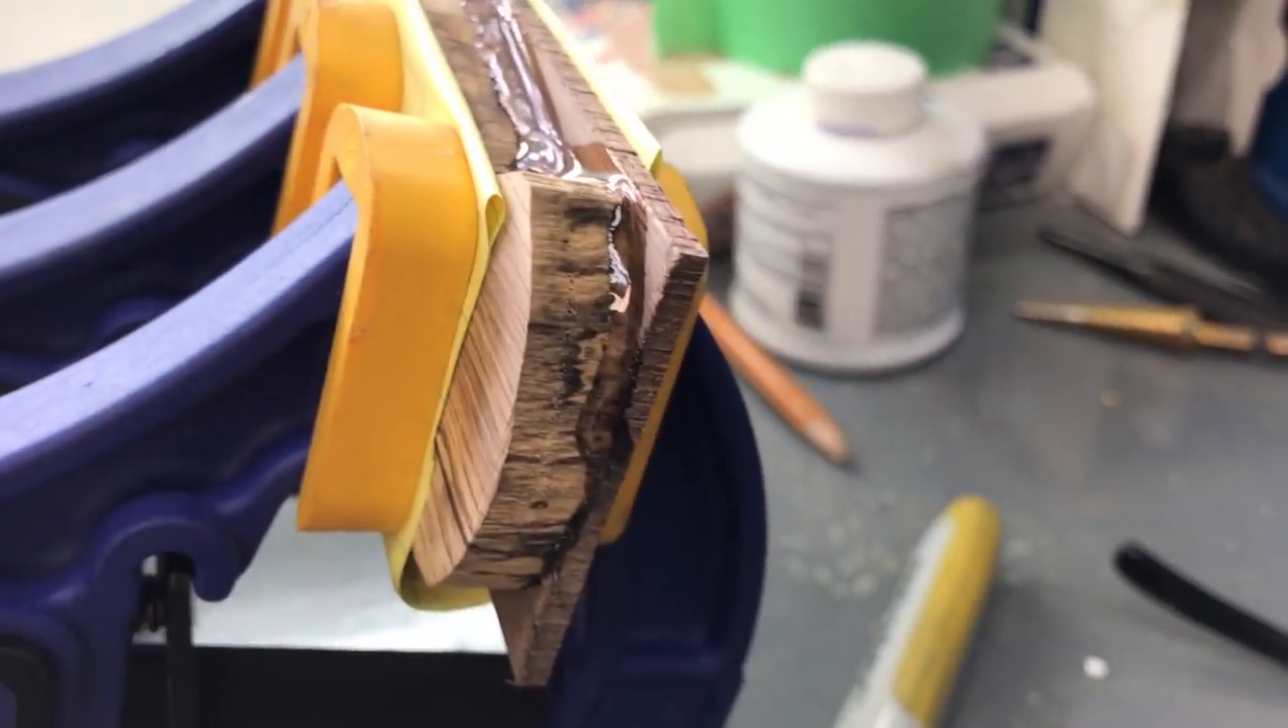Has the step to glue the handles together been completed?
Yes.